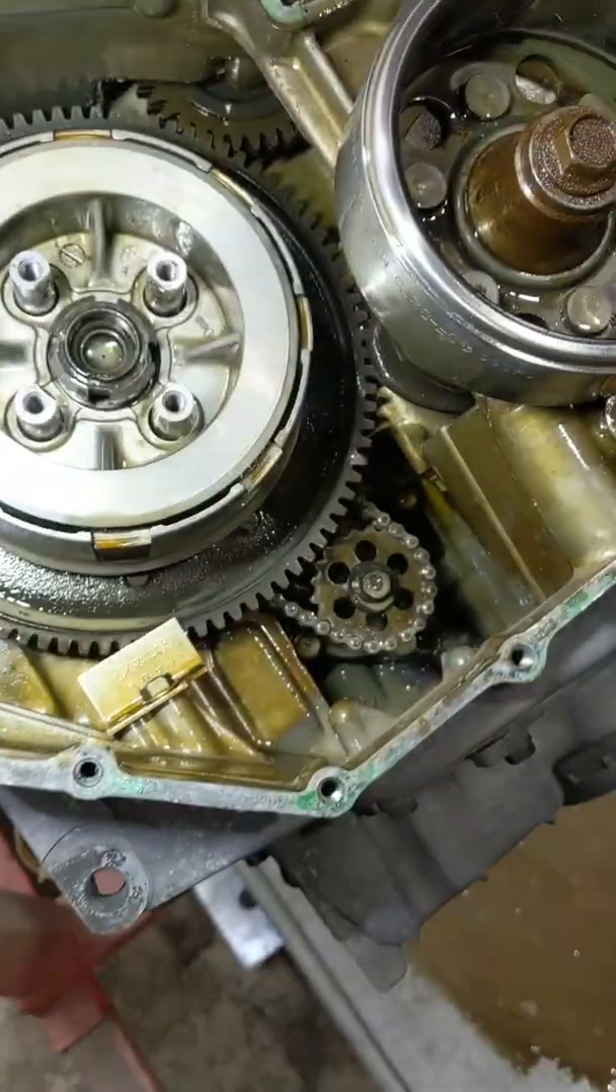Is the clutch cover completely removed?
Yes.